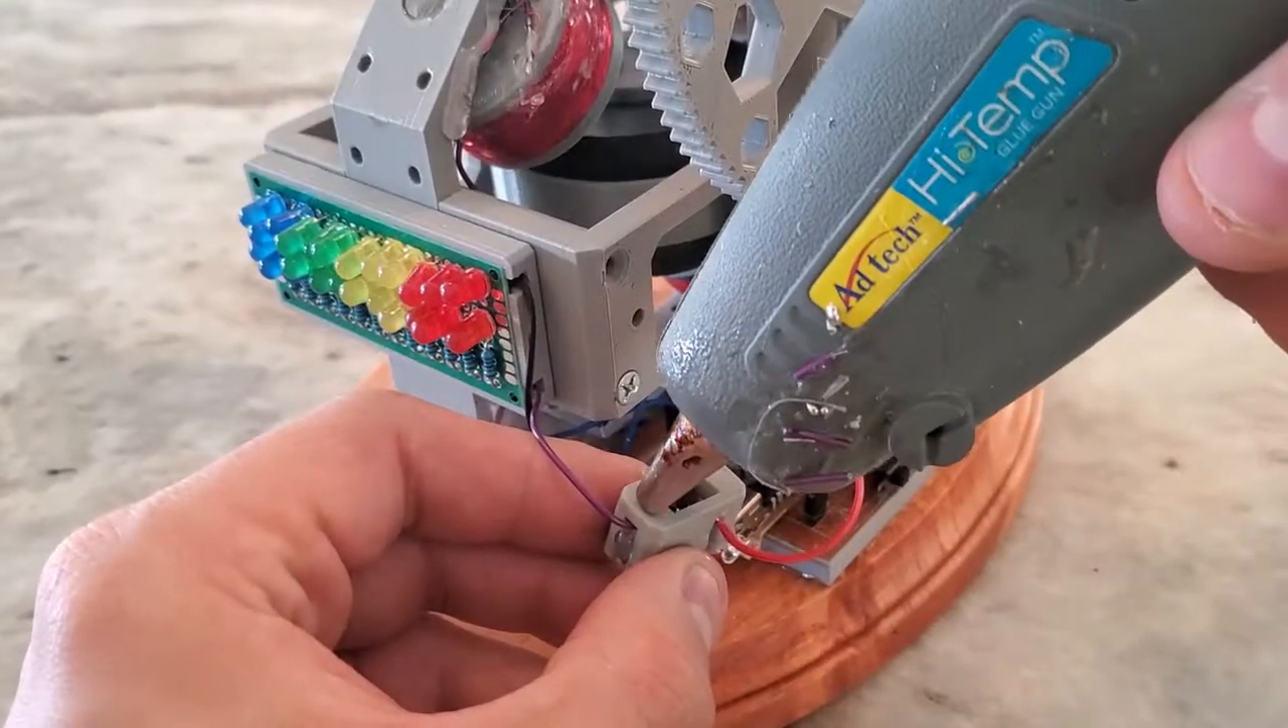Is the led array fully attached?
Yes.